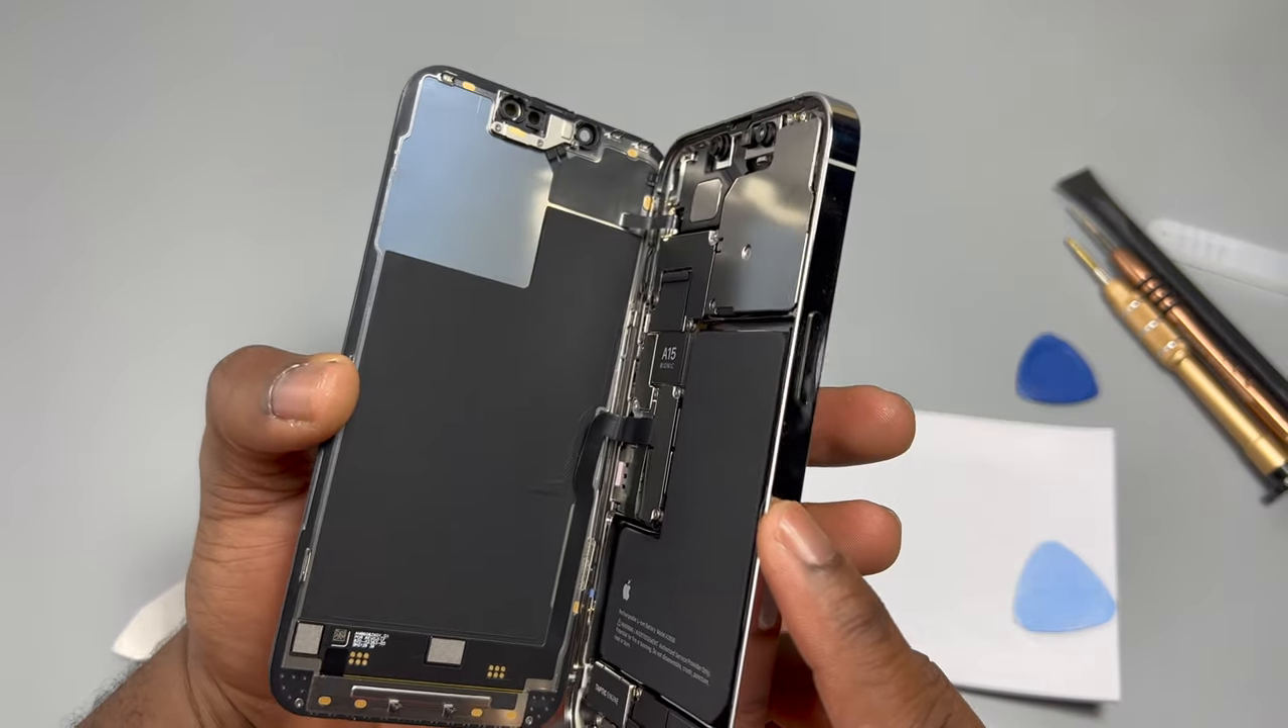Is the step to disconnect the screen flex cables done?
No.